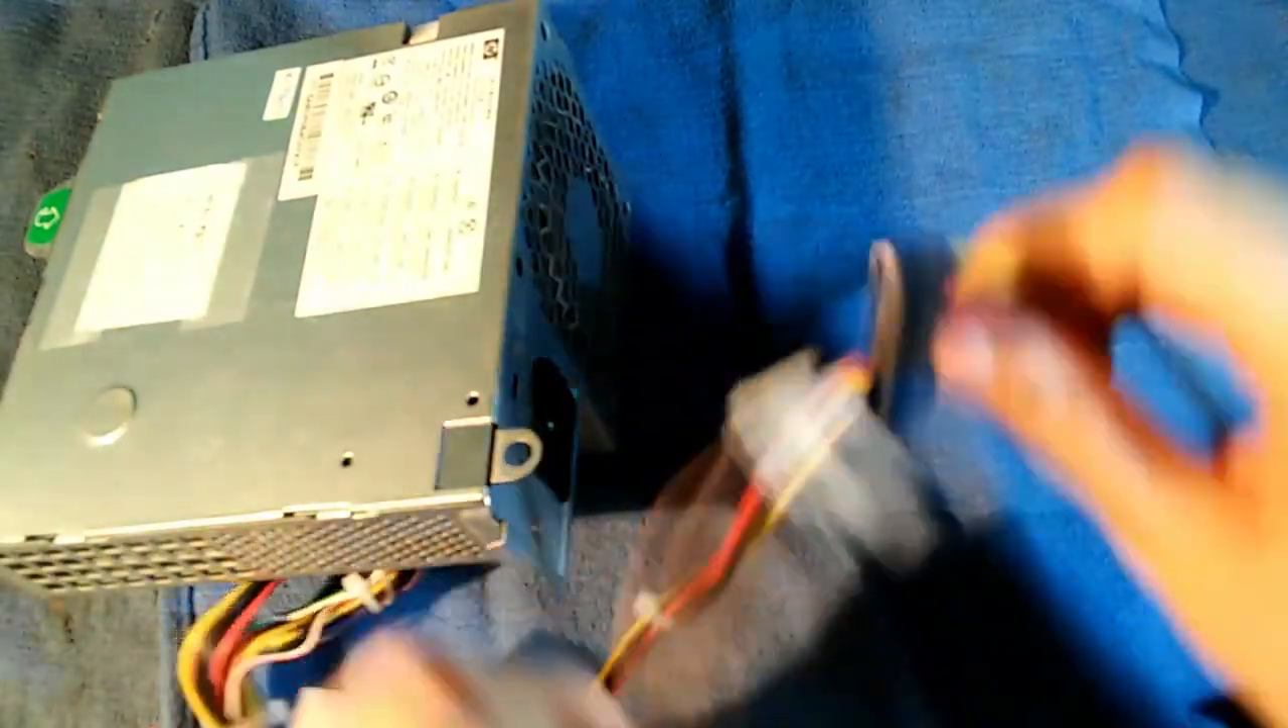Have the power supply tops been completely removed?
No.